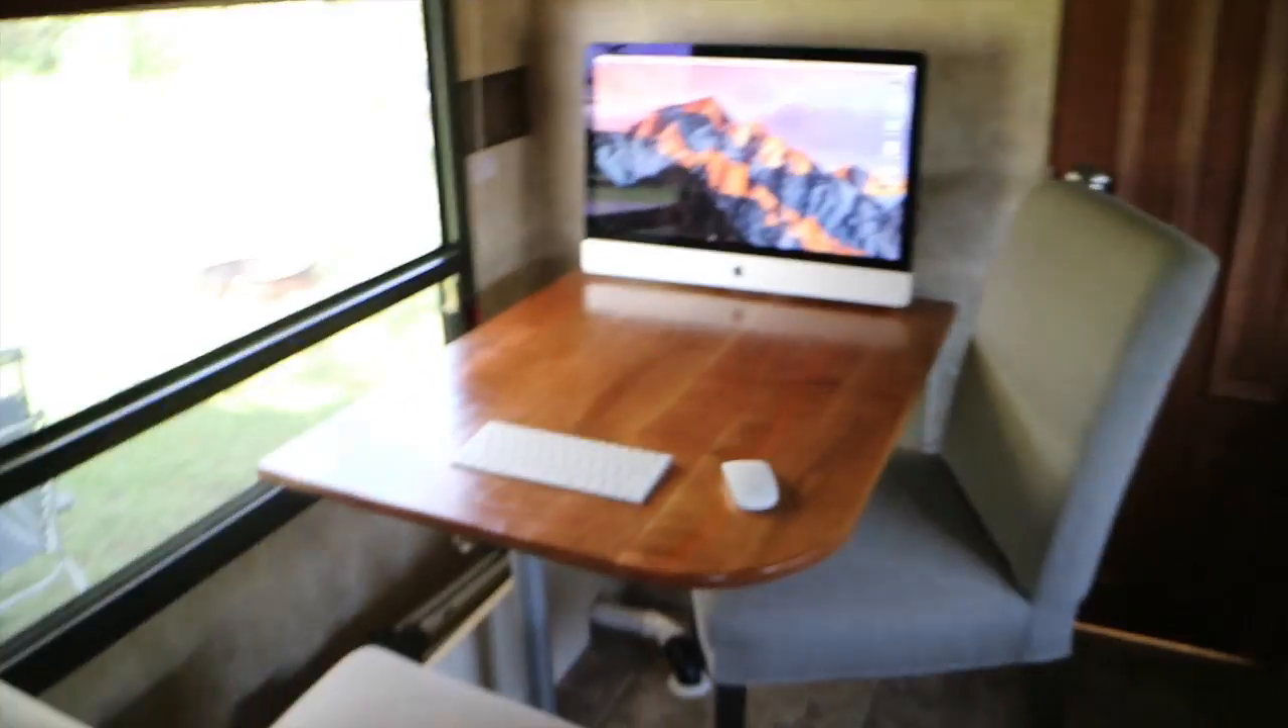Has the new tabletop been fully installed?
Yes.